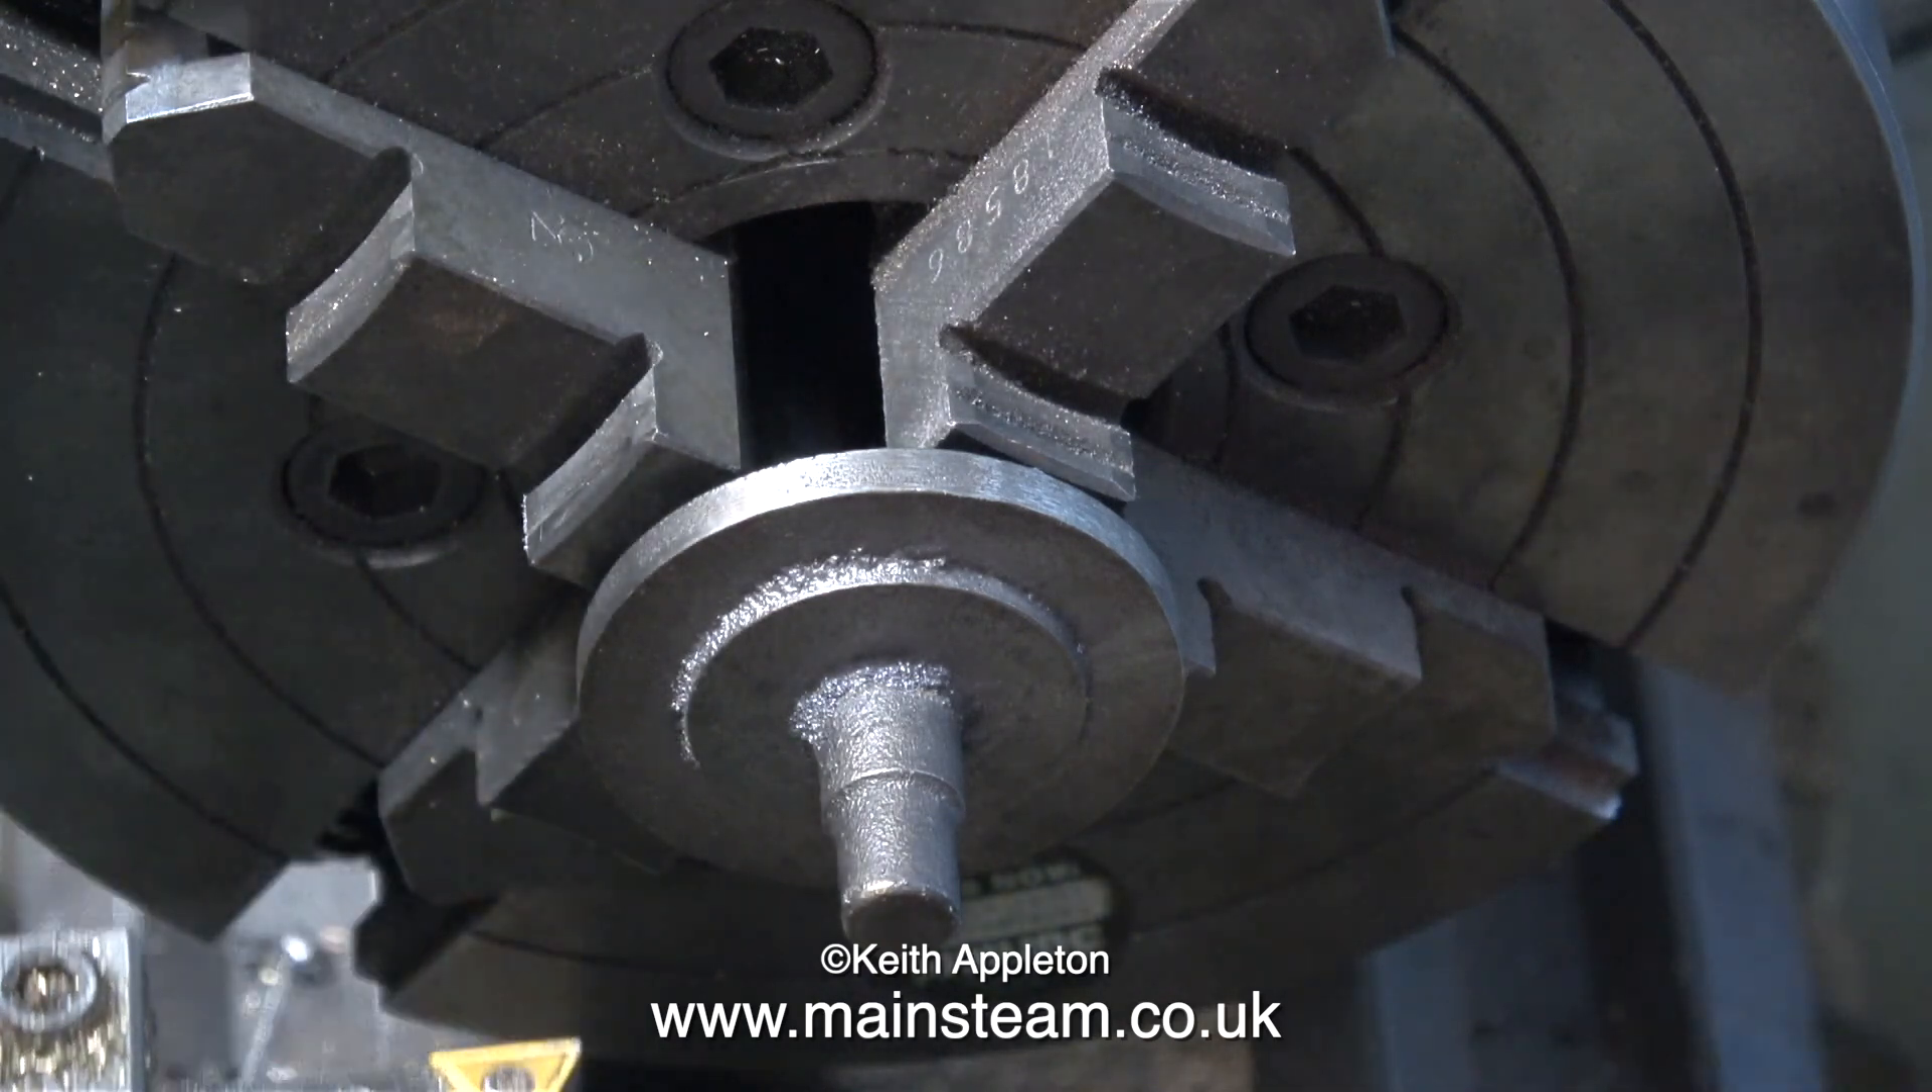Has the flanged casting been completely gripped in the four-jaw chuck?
Yes.